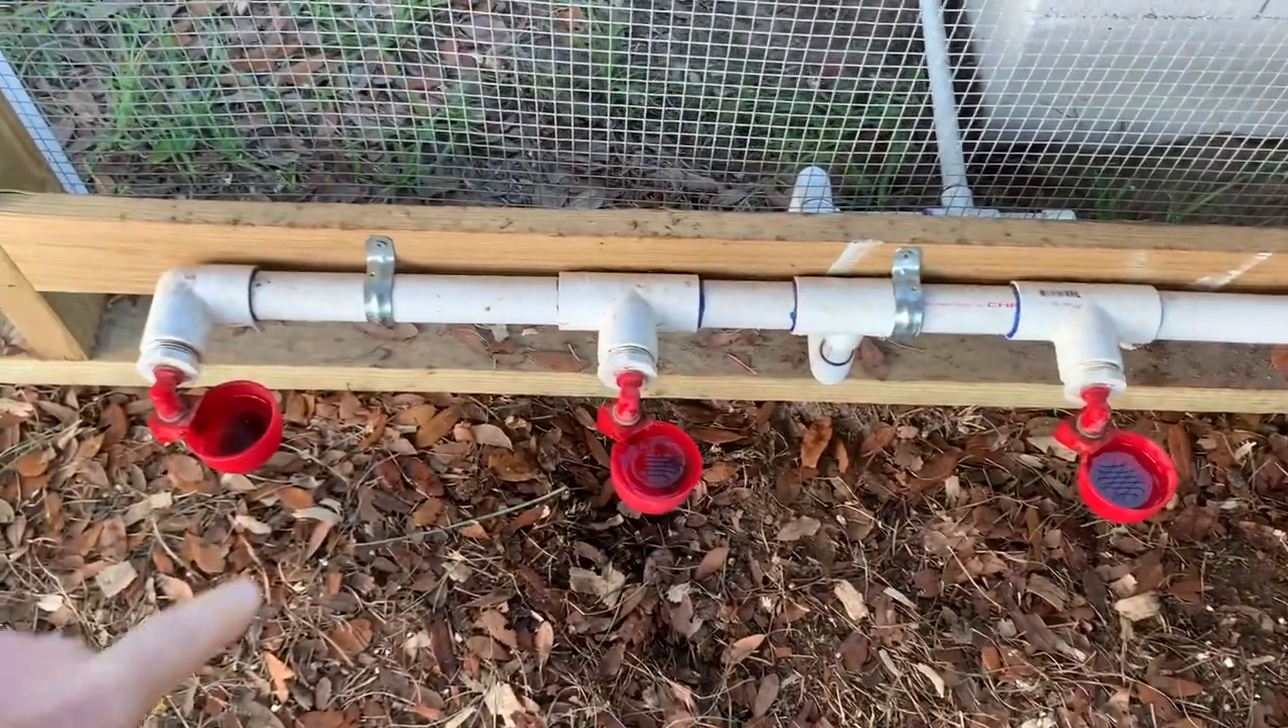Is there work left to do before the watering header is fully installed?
No.